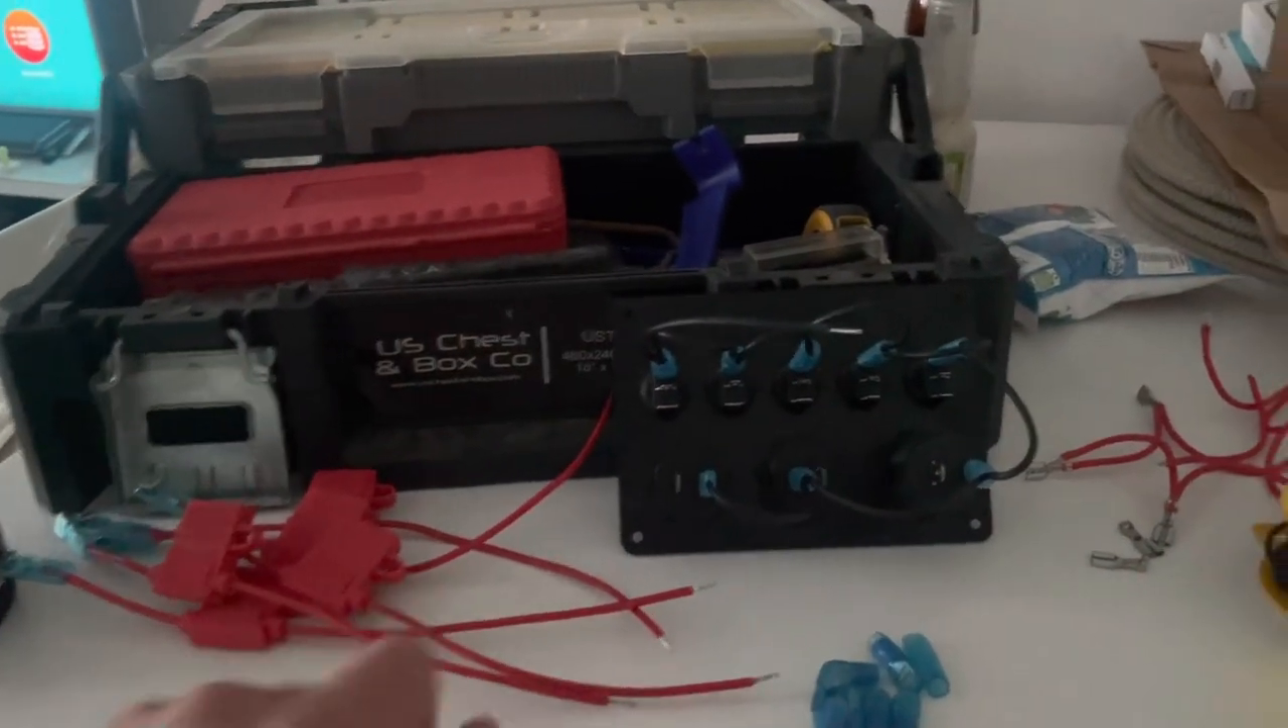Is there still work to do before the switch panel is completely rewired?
Yes.